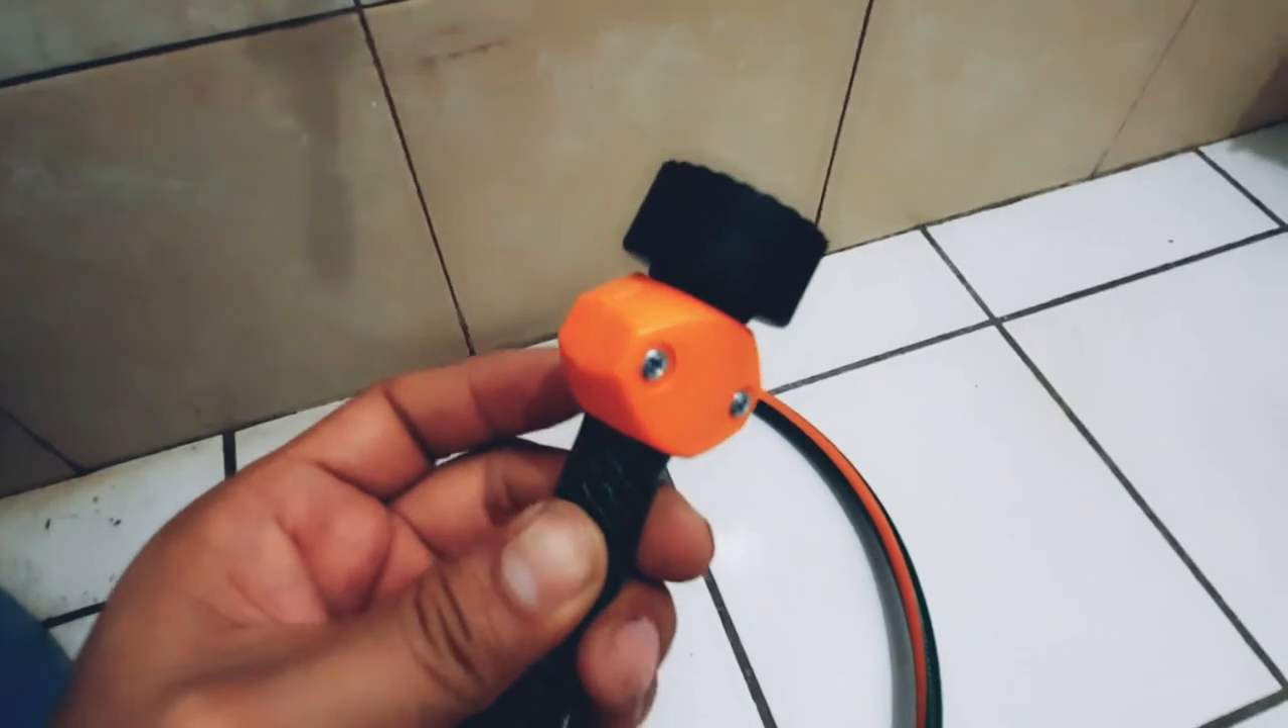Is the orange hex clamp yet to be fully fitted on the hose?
No.